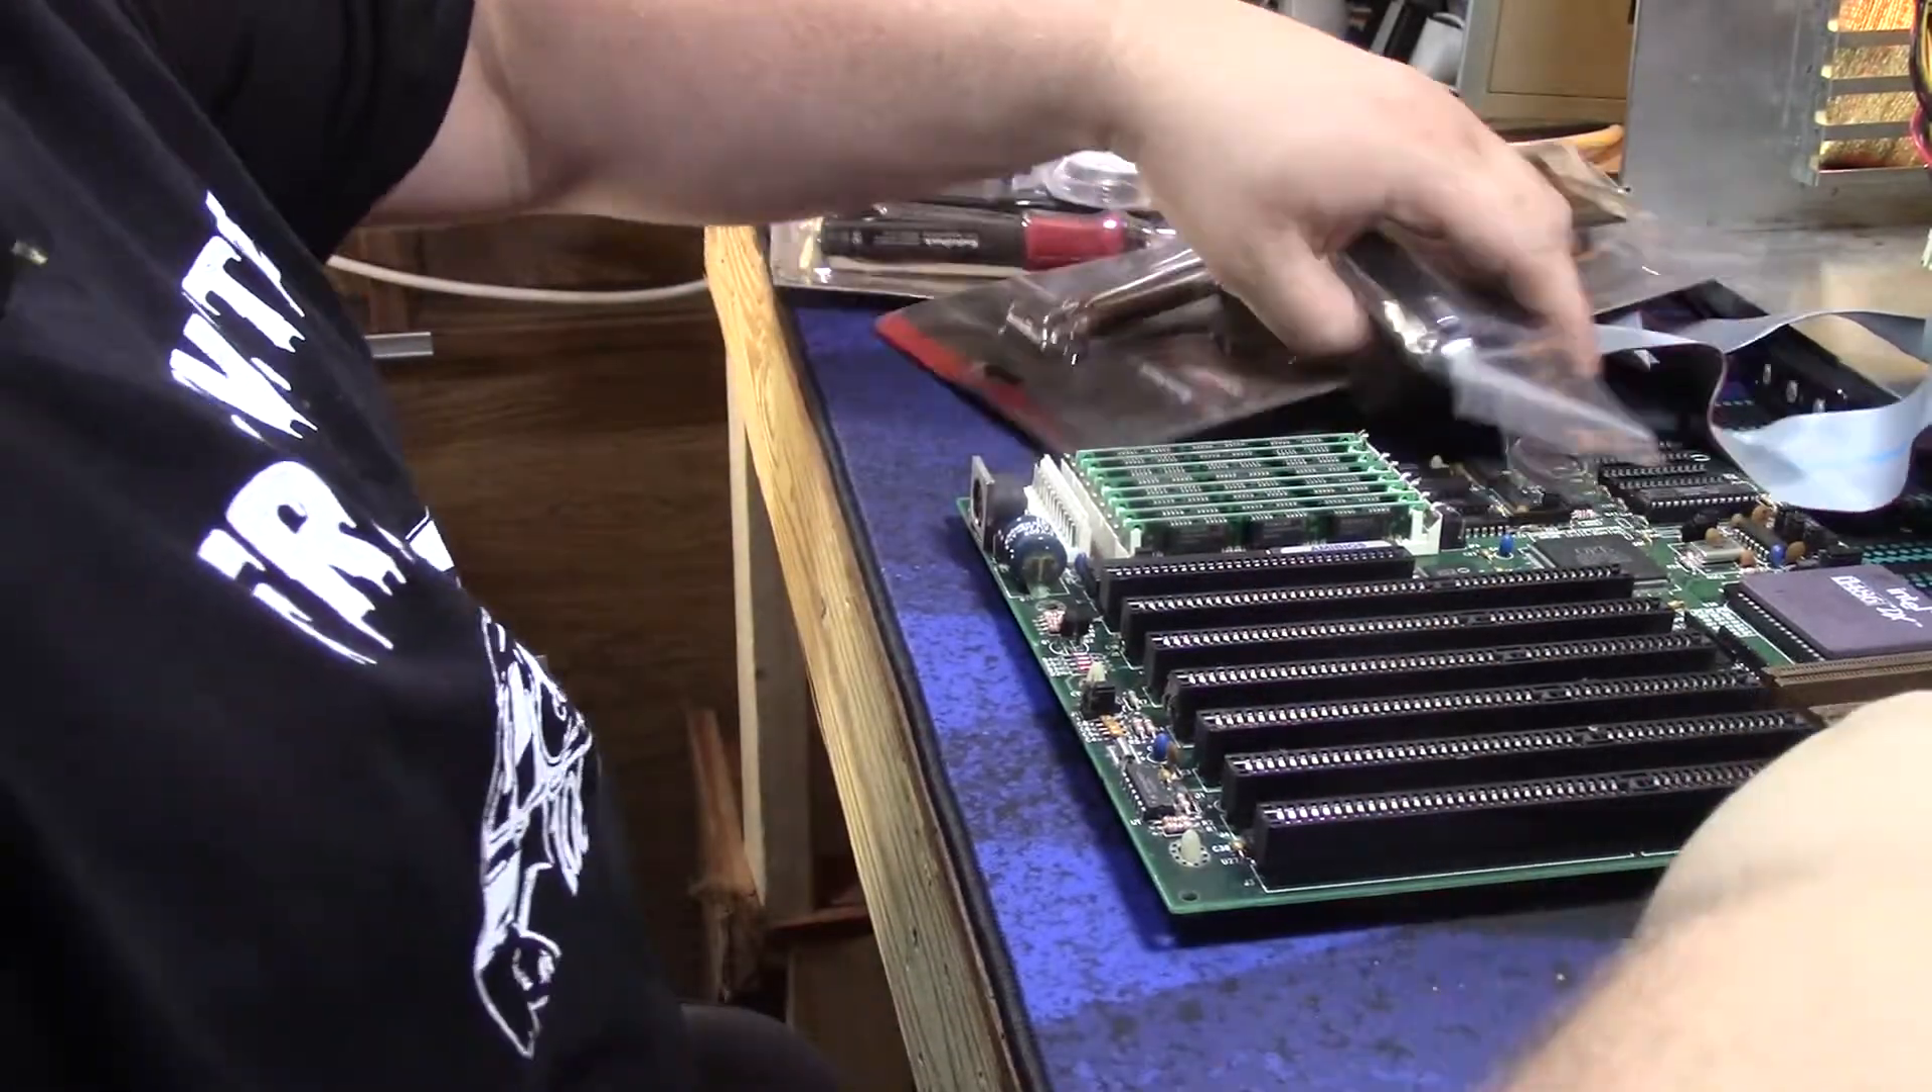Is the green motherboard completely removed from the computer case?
Yes.